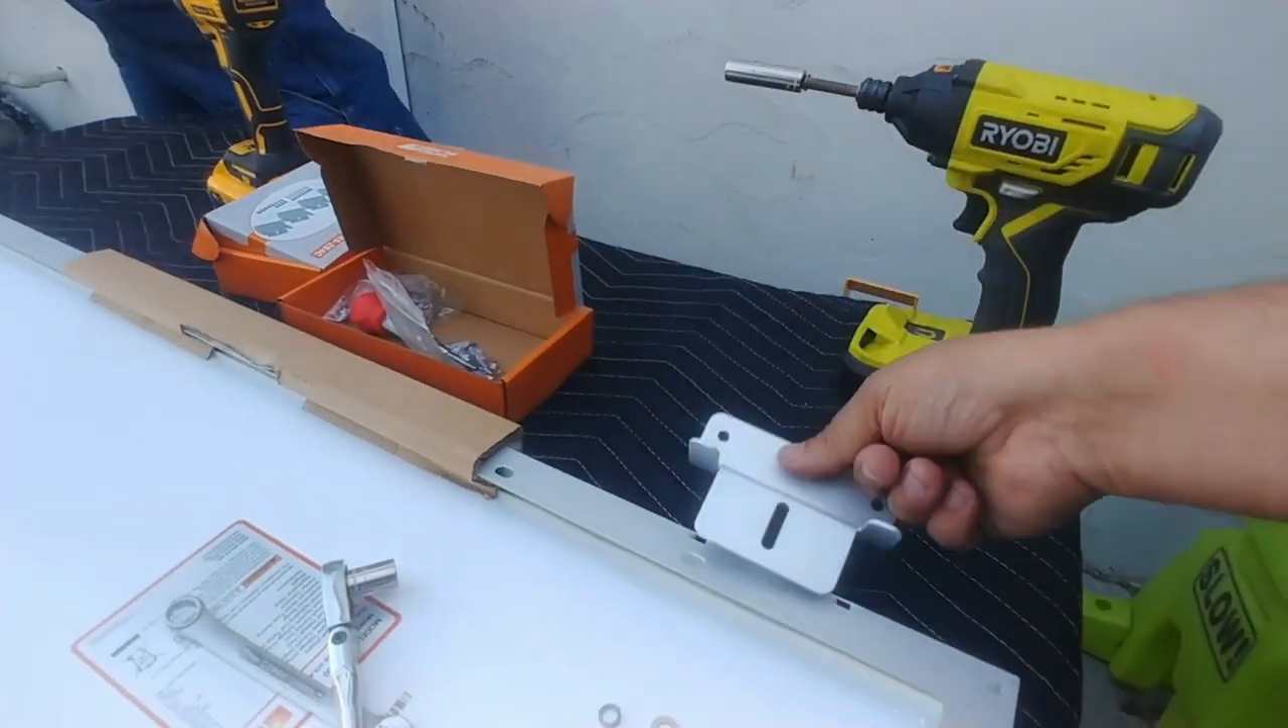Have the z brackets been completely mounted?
No.